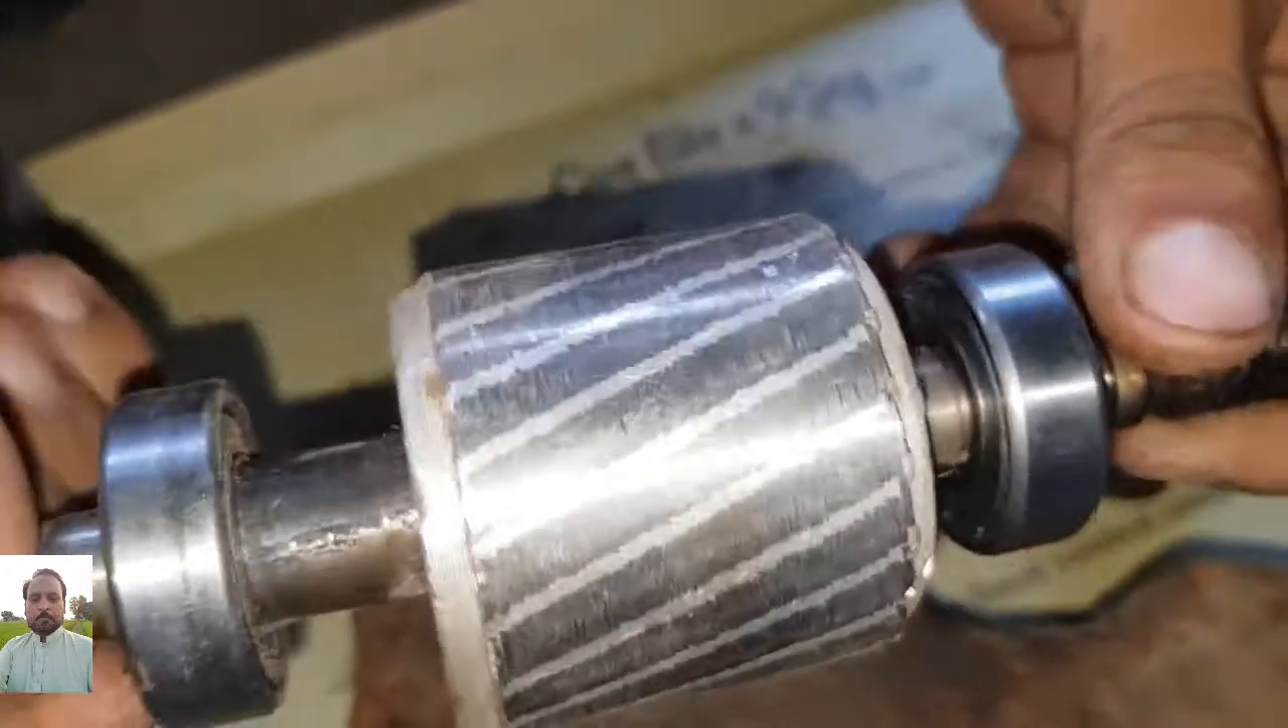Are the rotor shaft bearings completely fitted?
Yes.